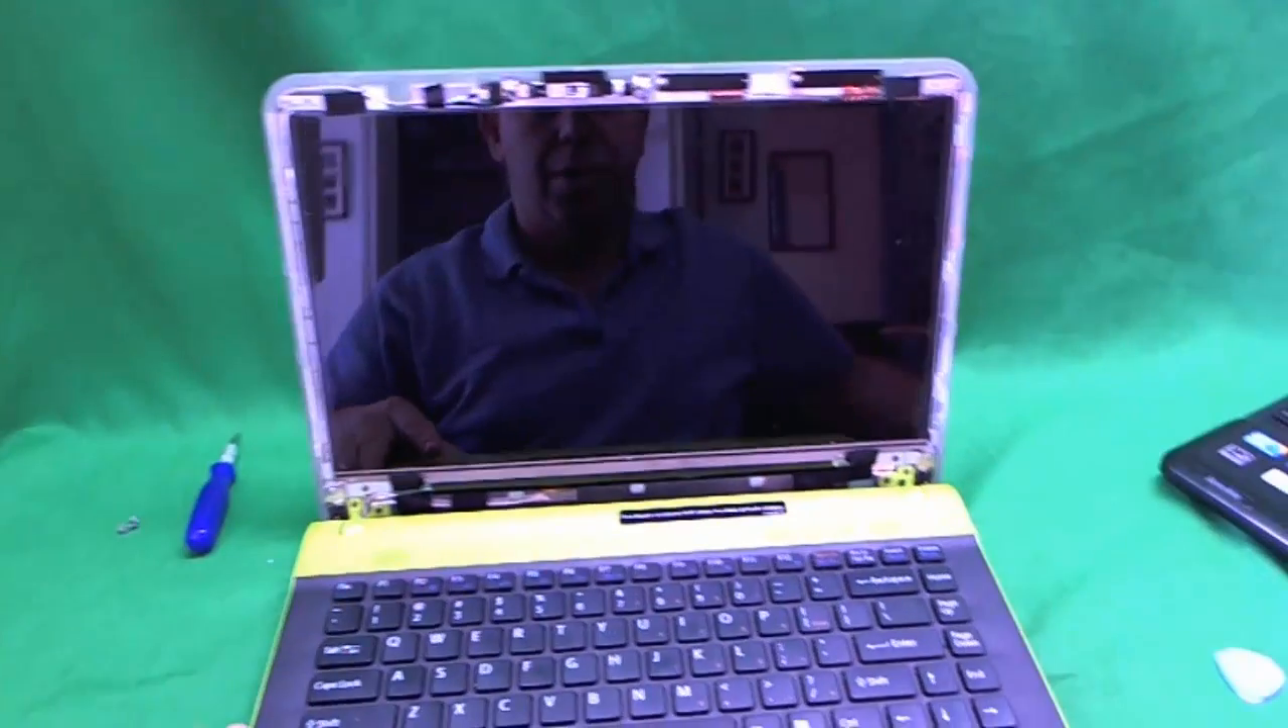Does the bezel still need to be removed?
No.